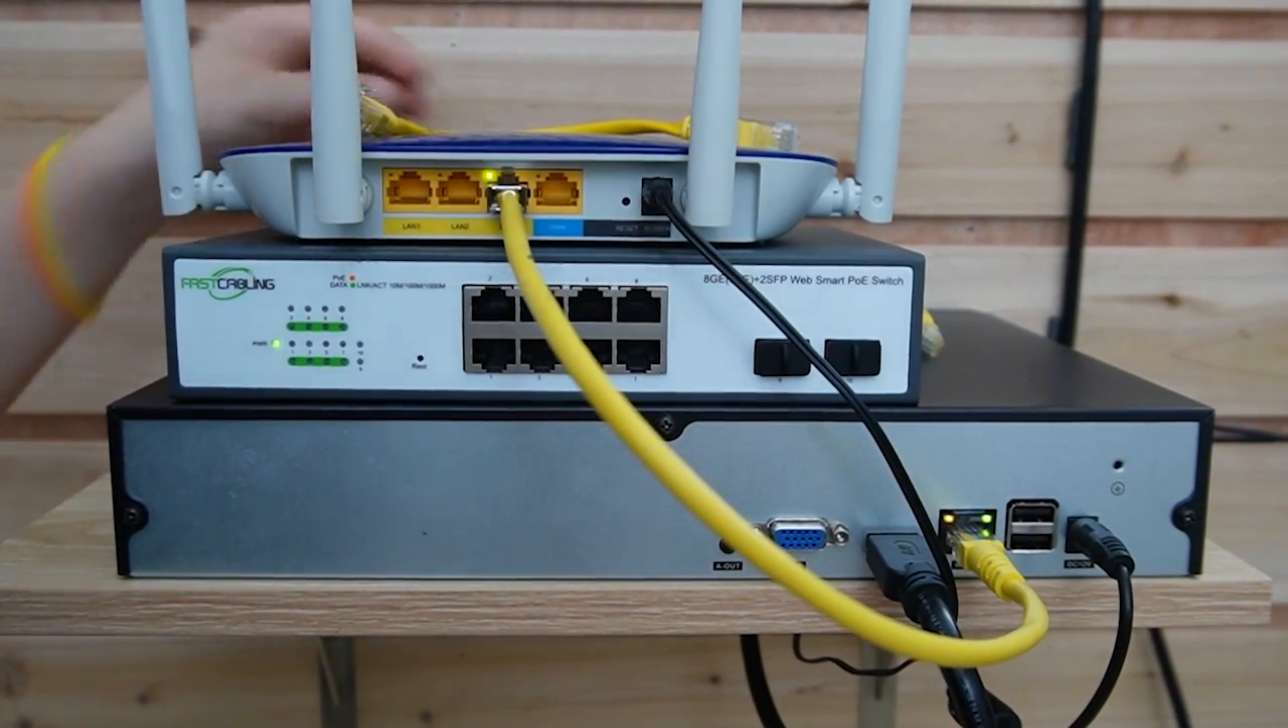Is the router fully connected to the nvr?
Yes.